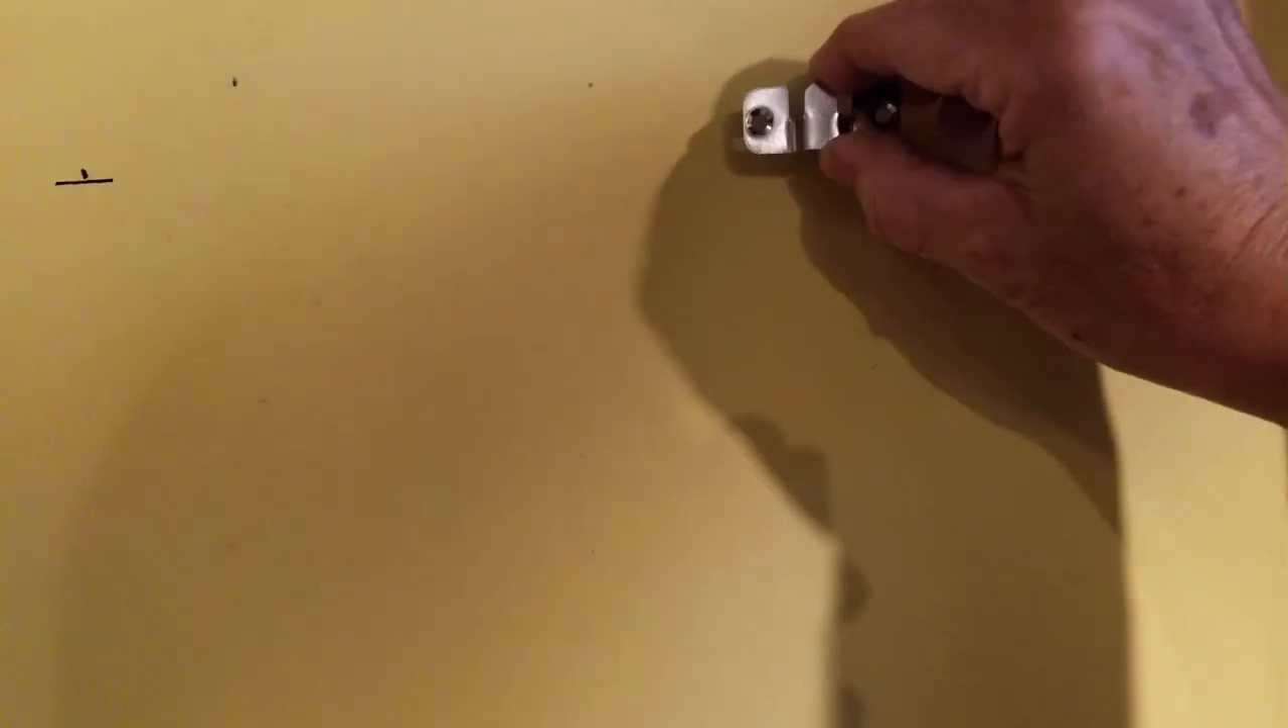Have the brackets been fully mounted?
No.